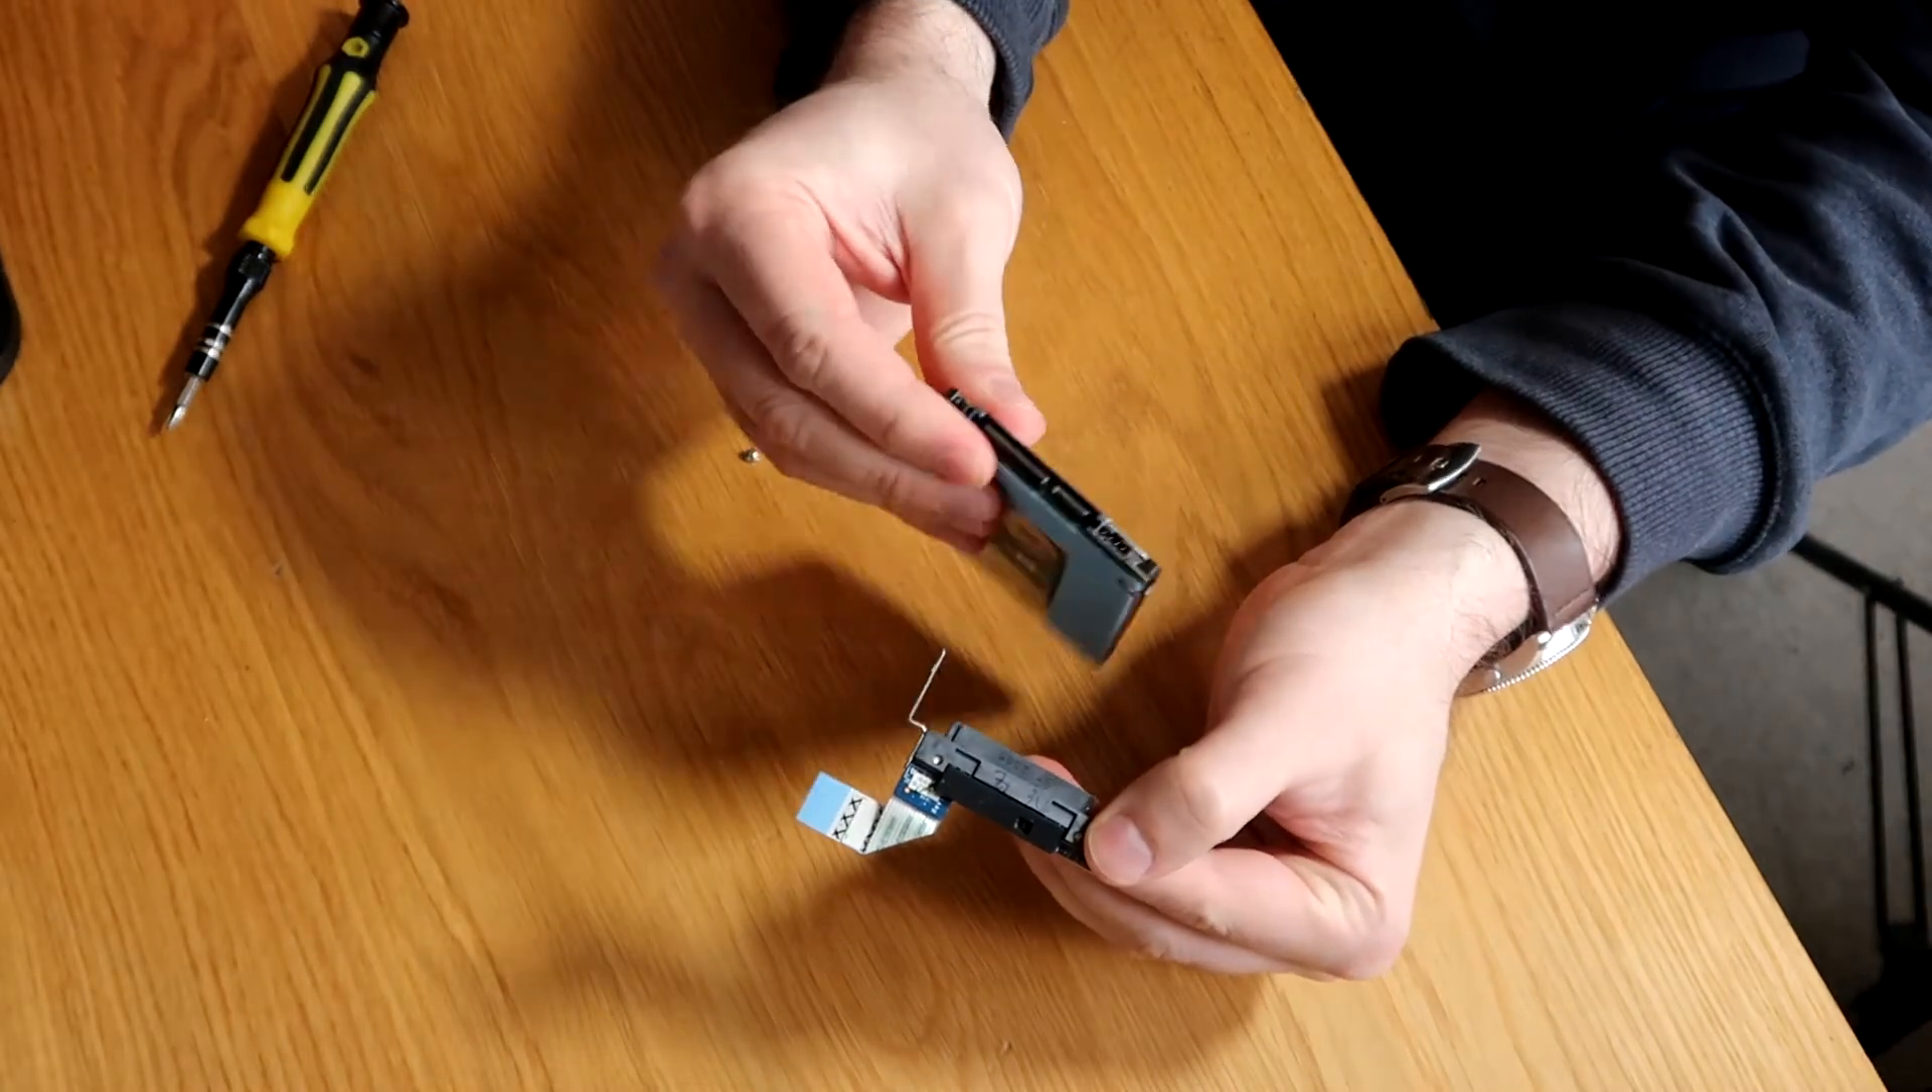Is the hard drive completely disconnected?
Yes.